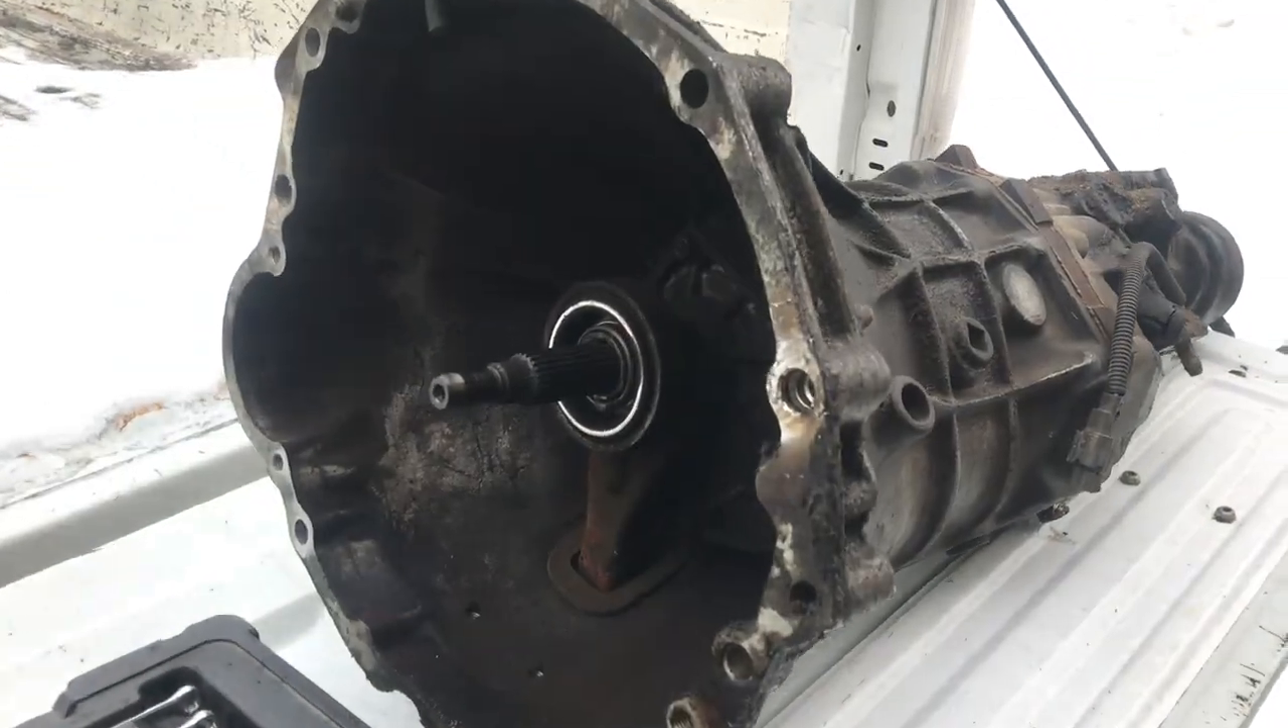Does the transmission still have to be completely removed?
No.